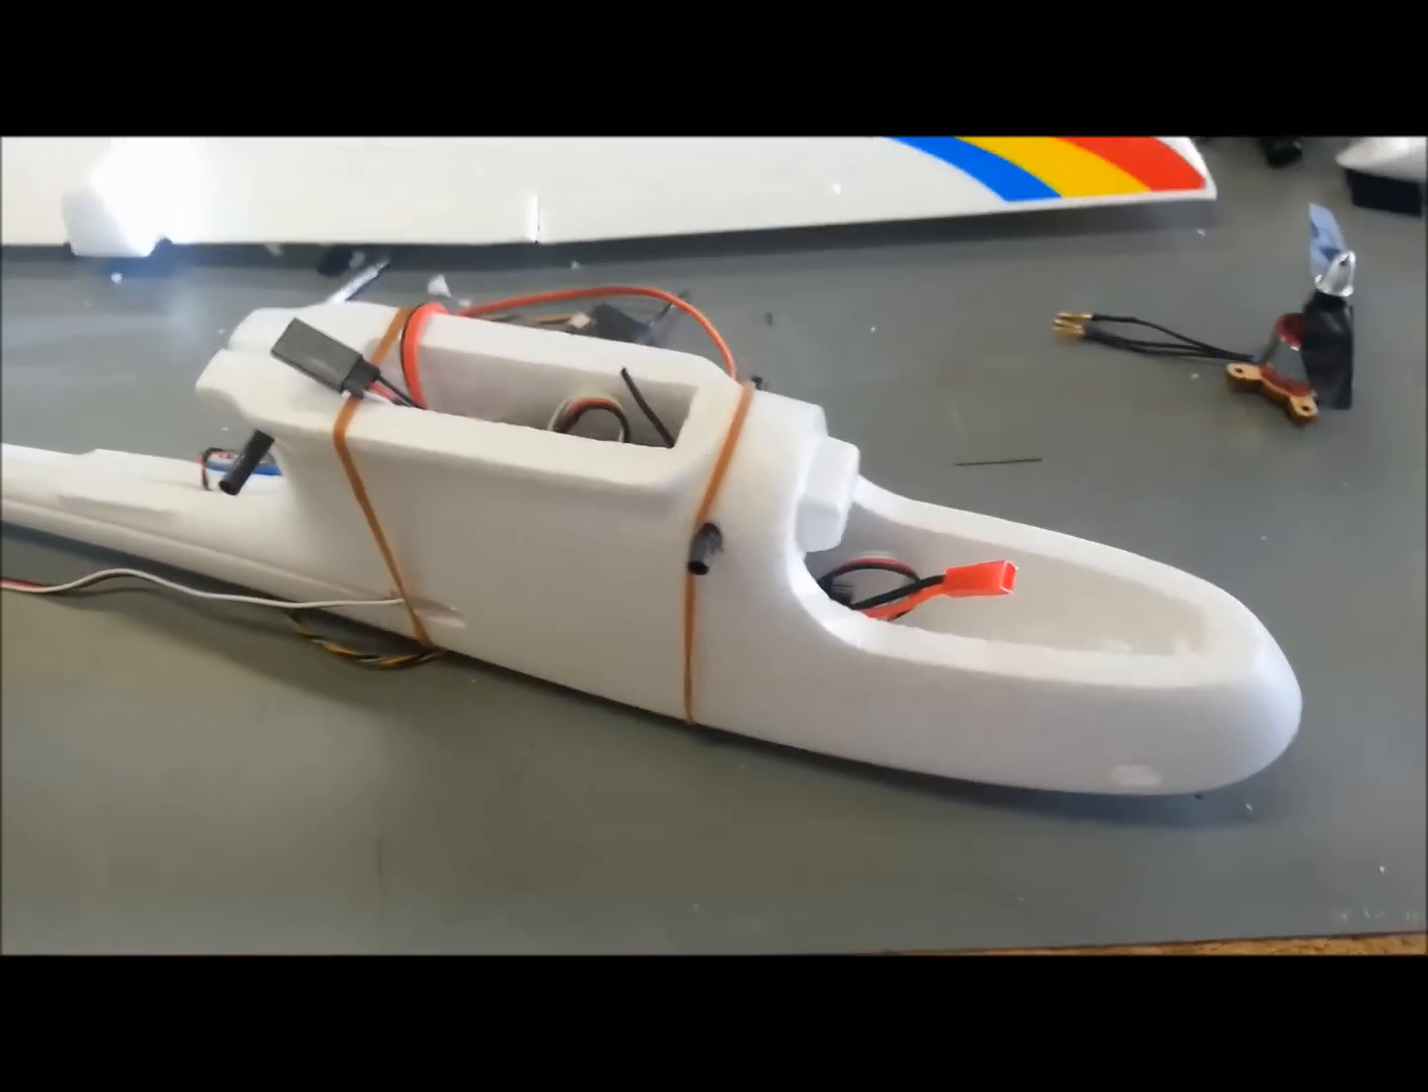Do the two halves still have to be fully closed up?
No.